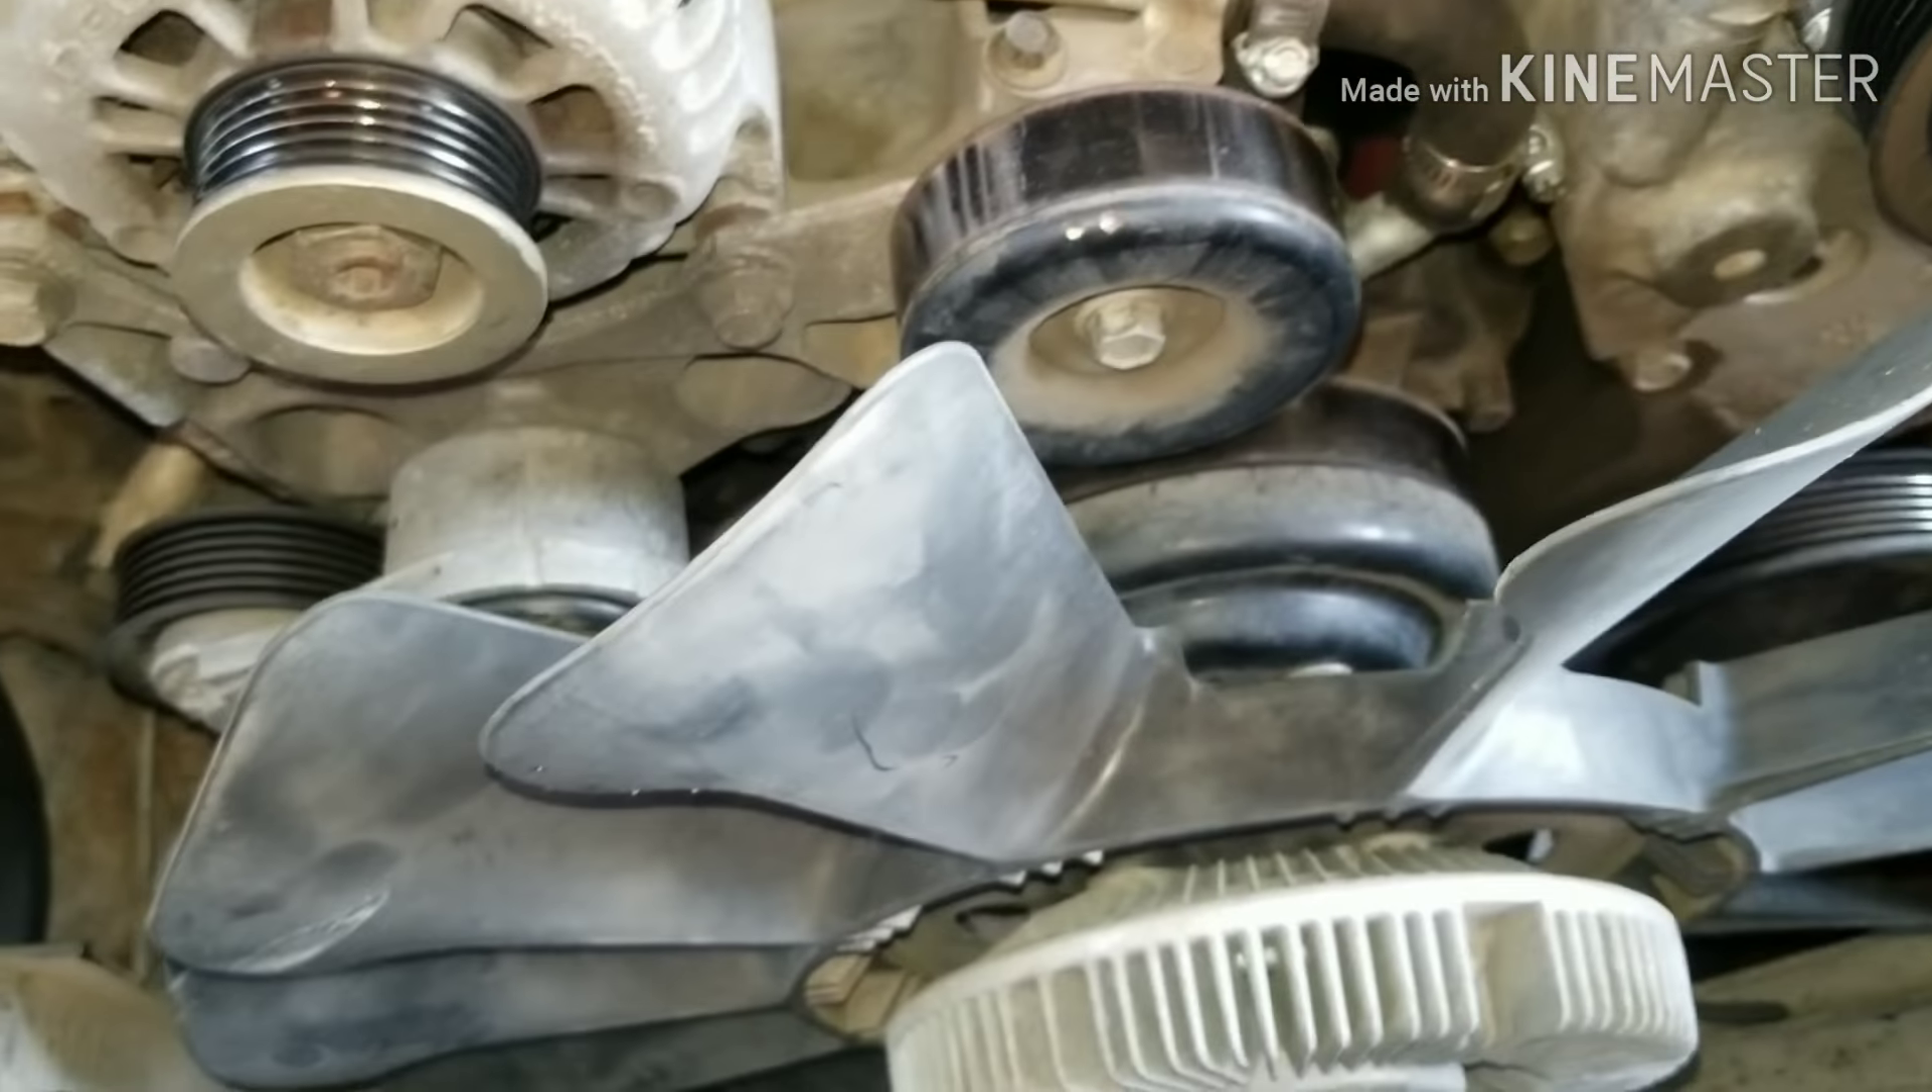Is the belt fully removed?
Yes.